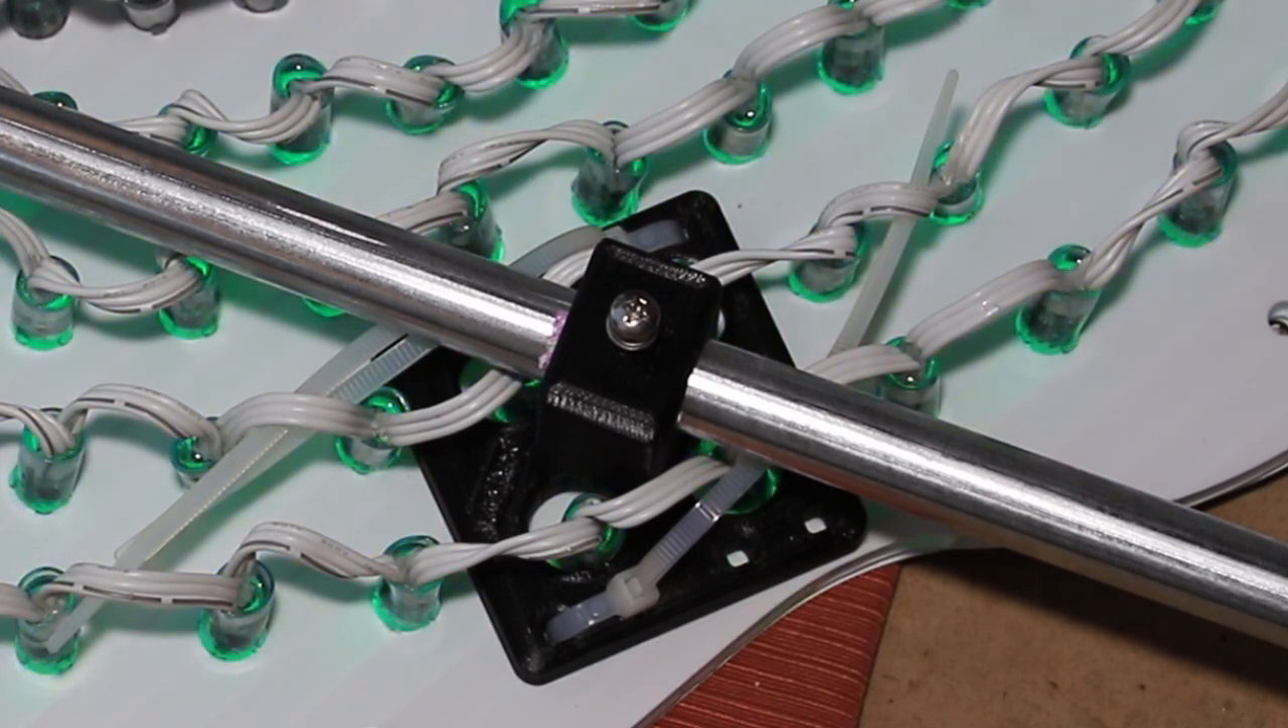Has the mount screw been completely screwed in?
Yes.